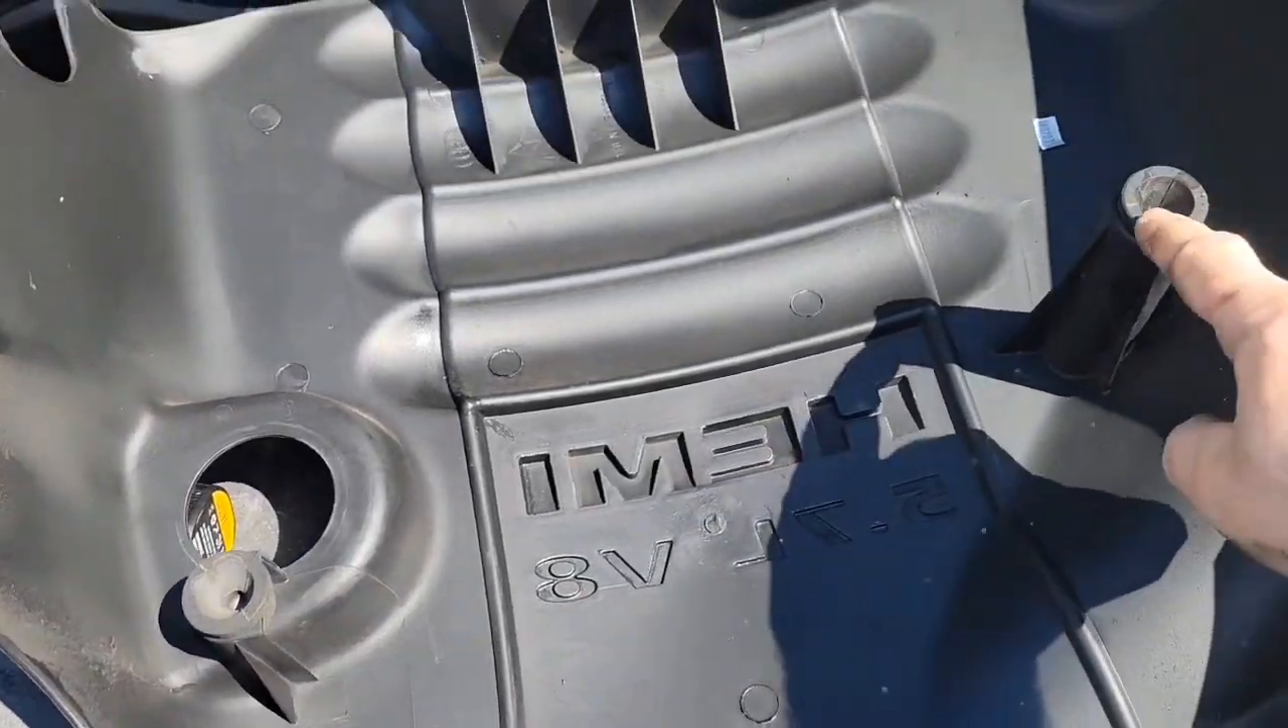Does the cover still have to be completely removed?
No.